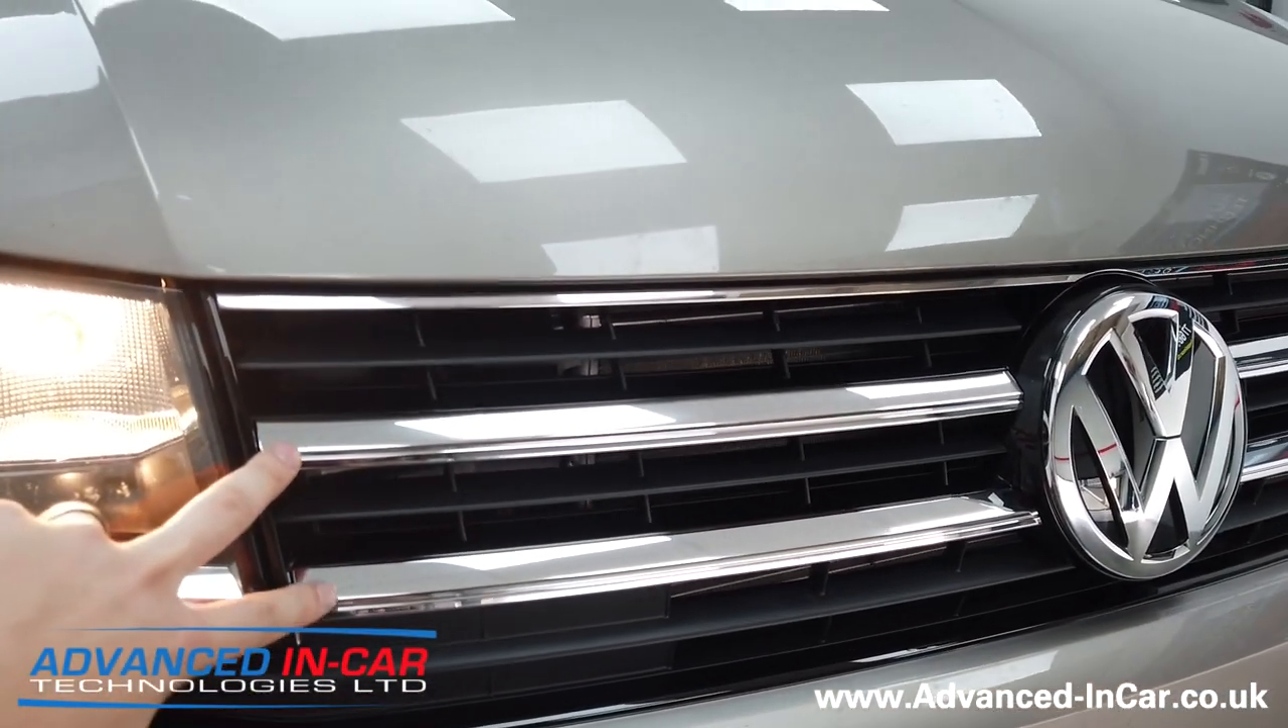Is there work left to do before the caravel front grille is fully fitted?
No.